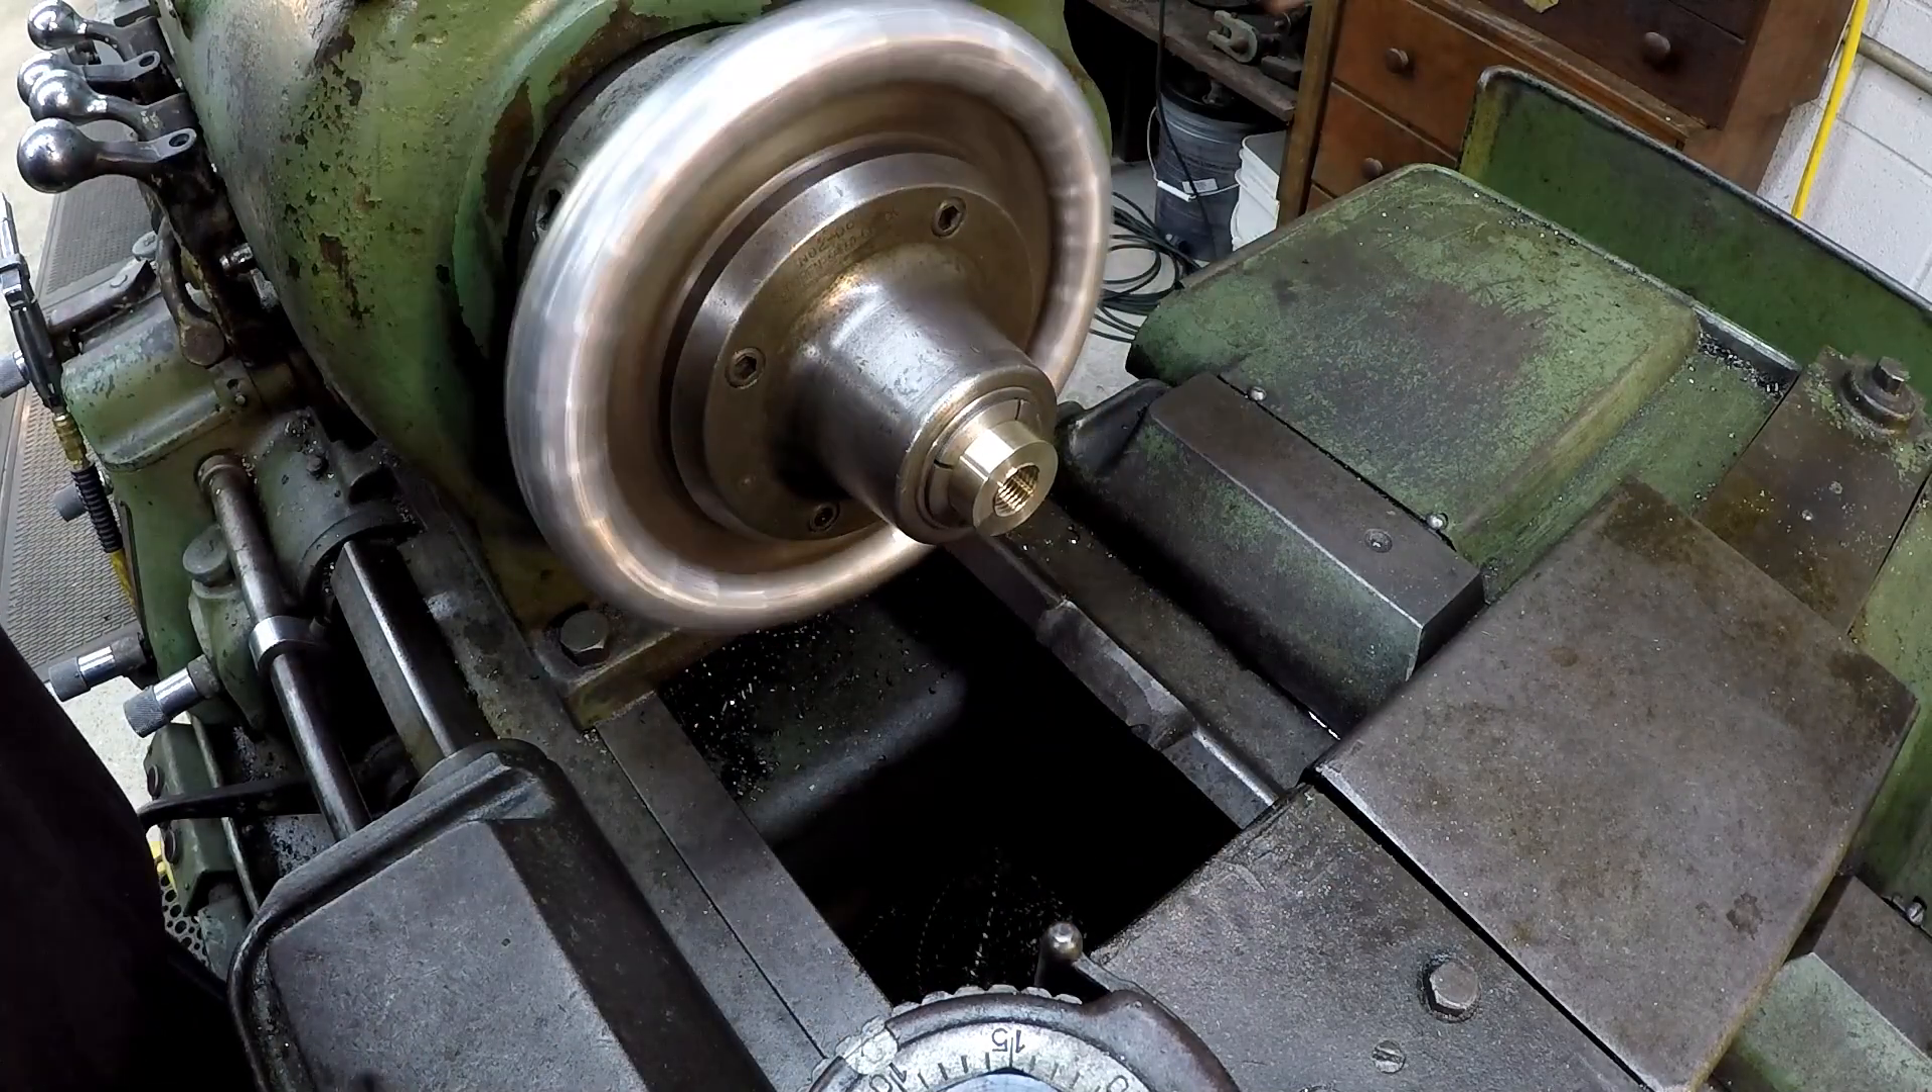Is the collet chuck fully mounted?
Yes.